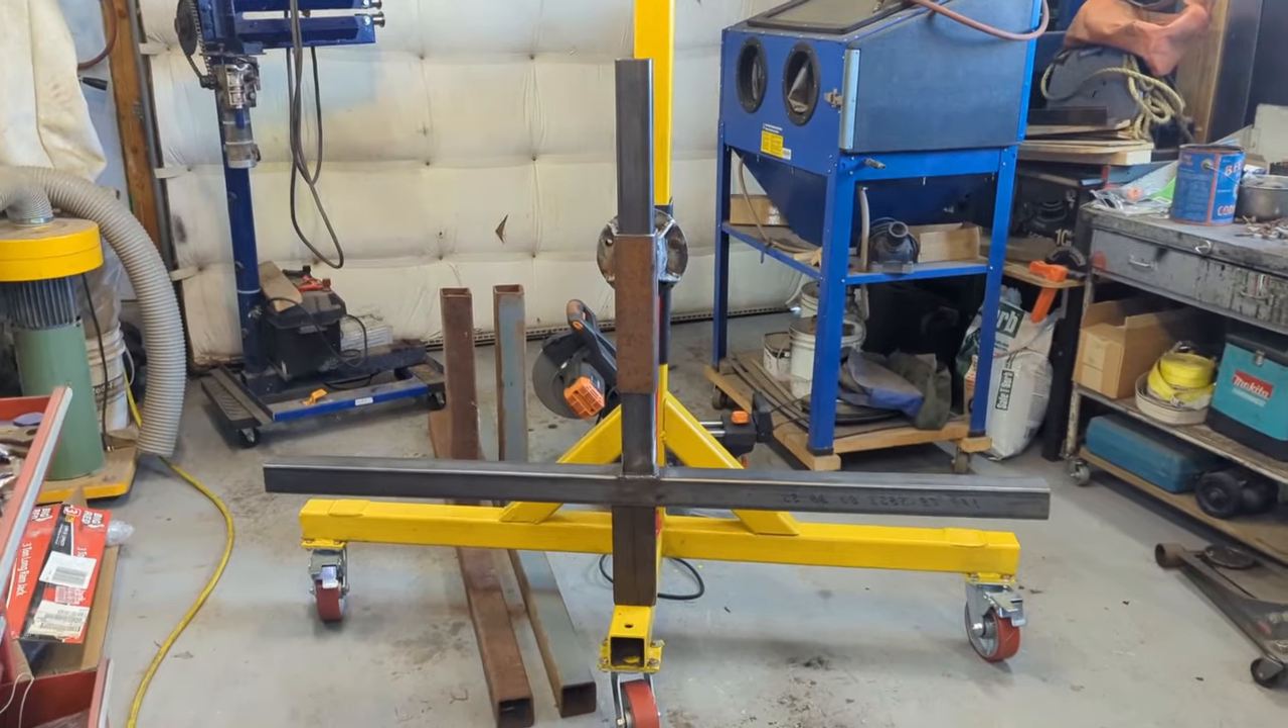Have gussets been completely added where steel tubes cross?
No.